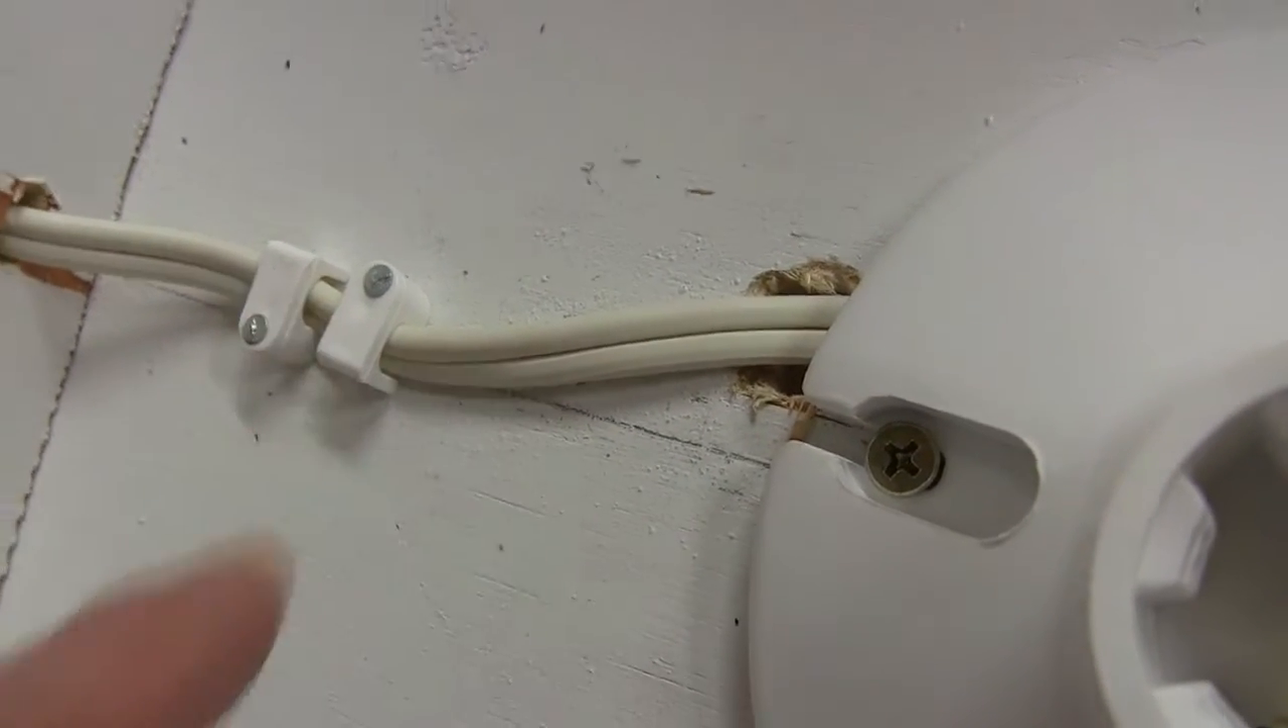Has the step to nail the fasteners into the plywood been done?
Yes.